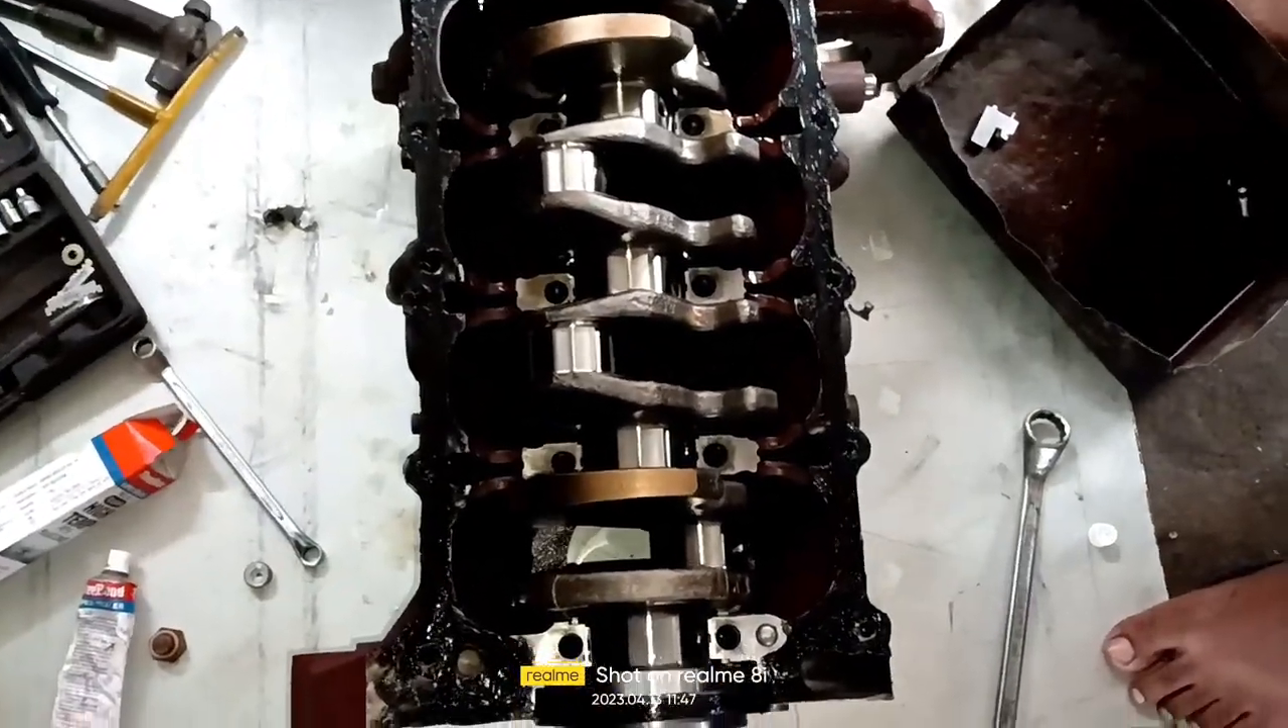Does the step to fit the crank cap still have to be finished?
Yes.